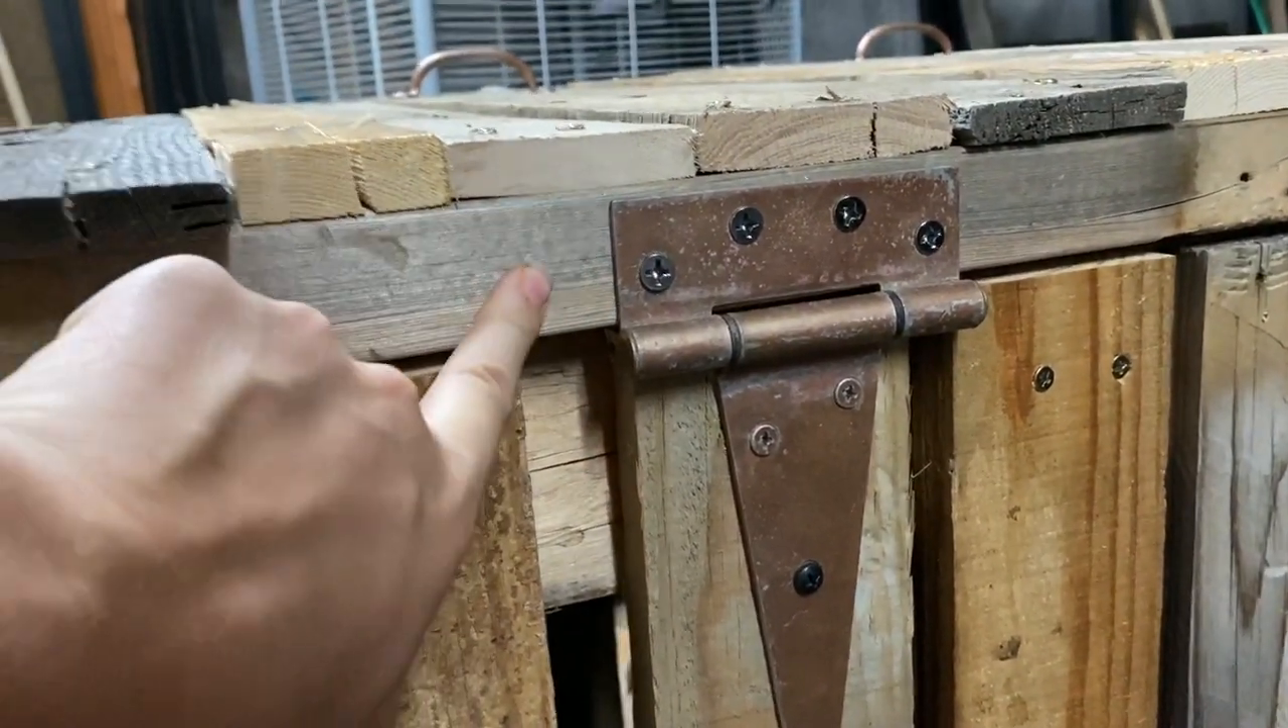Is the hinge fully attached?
Yes.